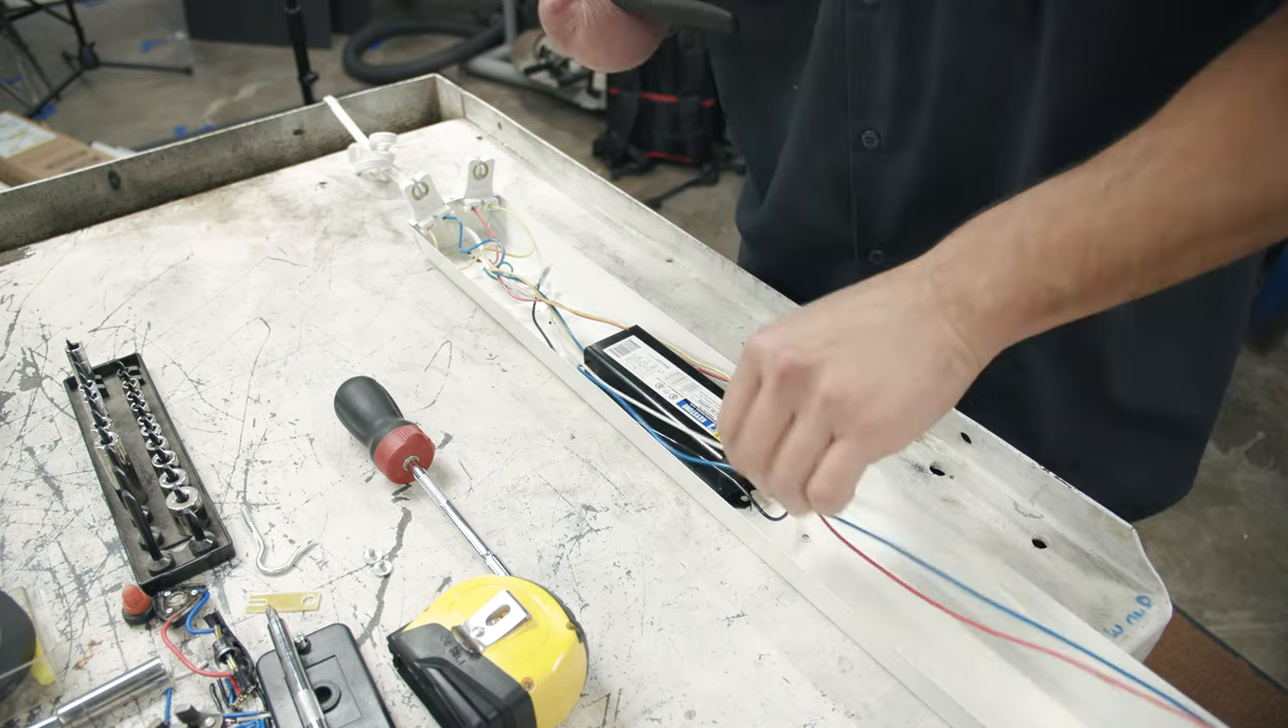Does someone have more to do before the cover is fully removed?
No.